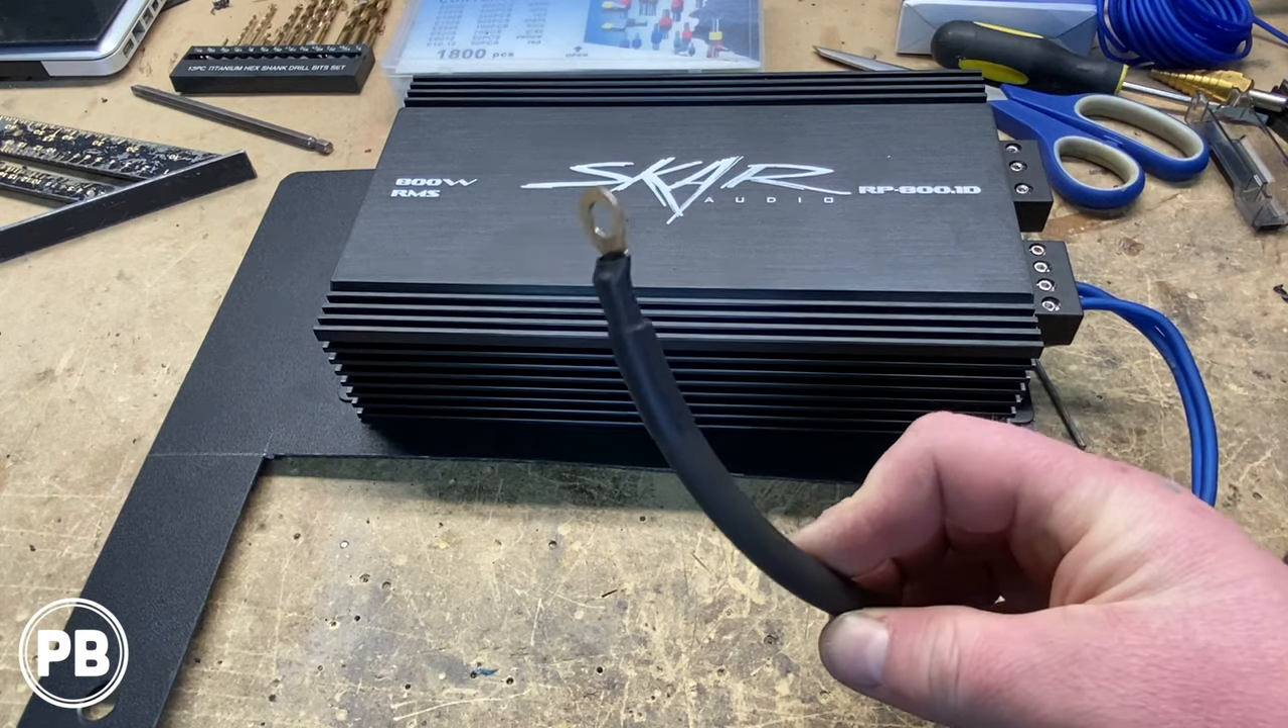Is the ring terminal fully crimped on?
Yes.